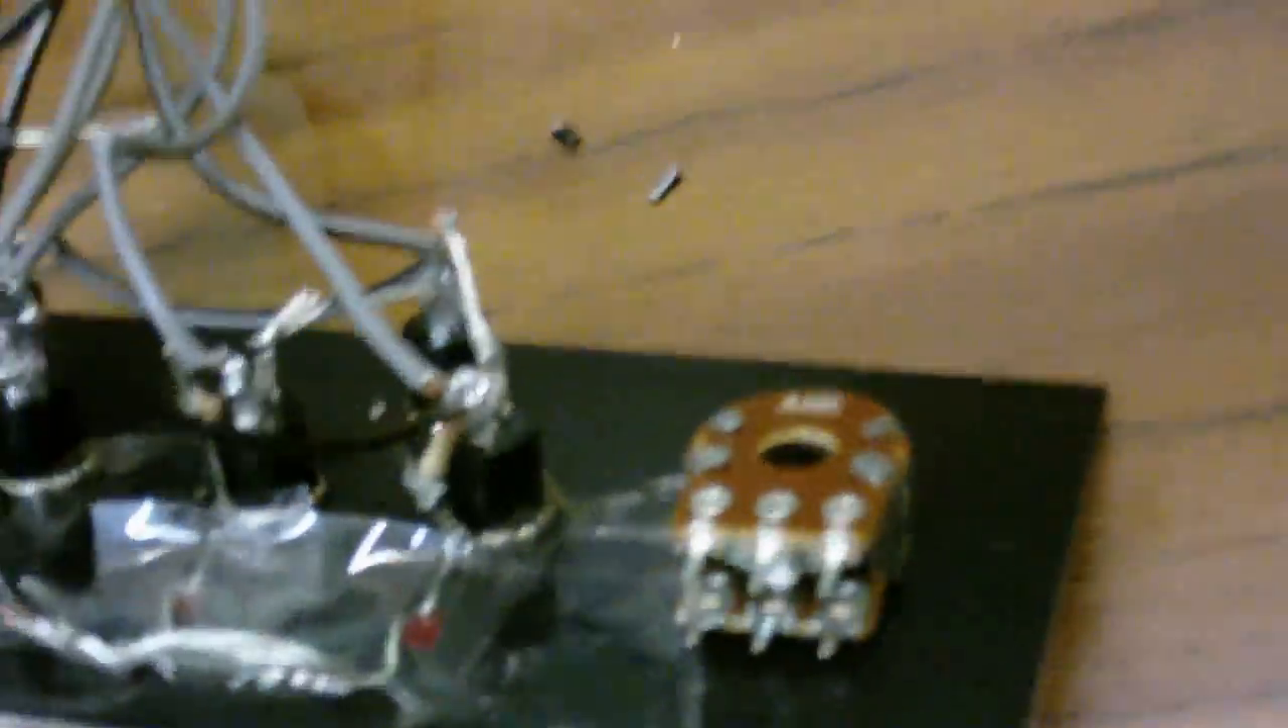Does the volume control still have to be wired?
Yes.